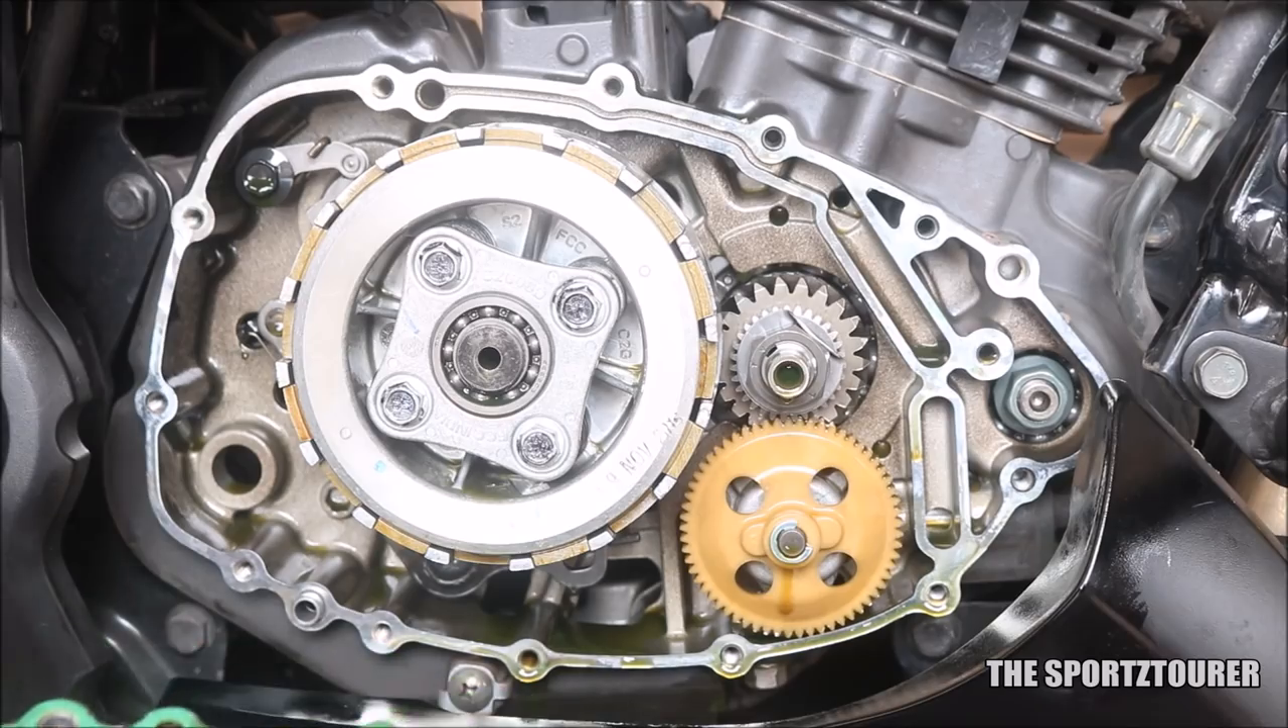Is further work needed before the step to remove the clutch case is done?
No.